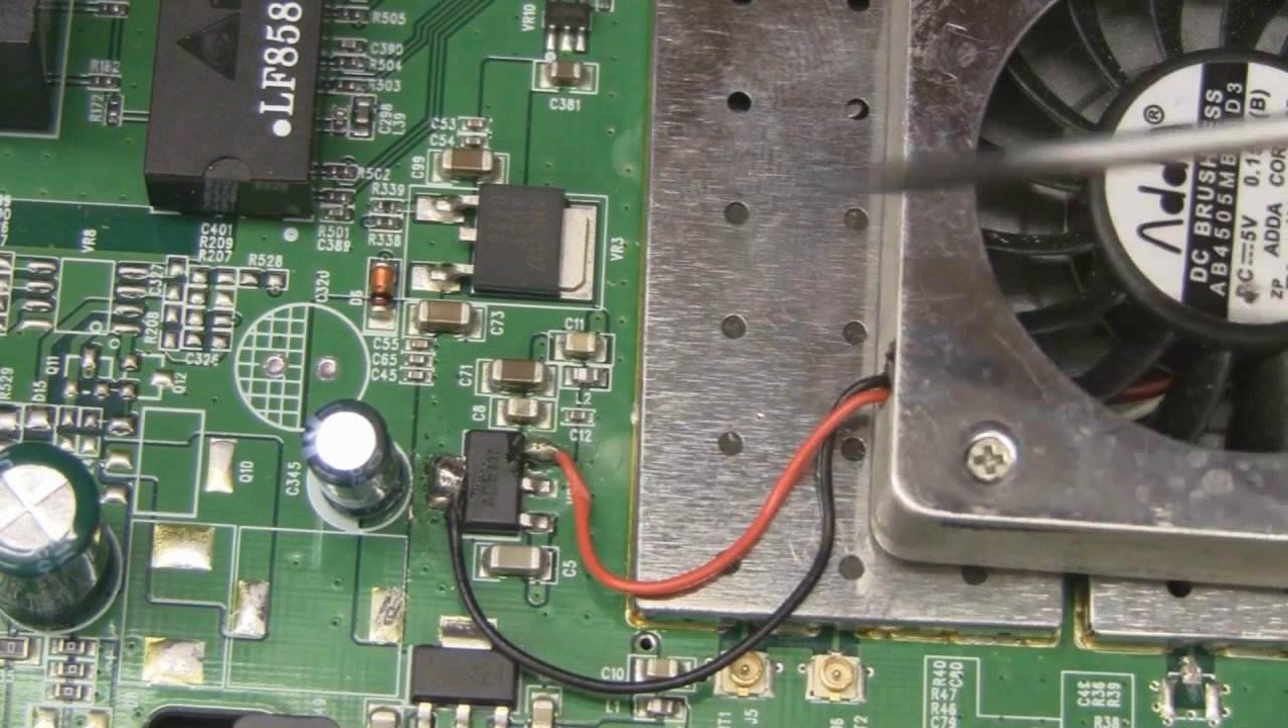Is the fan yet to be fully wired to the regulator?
No.